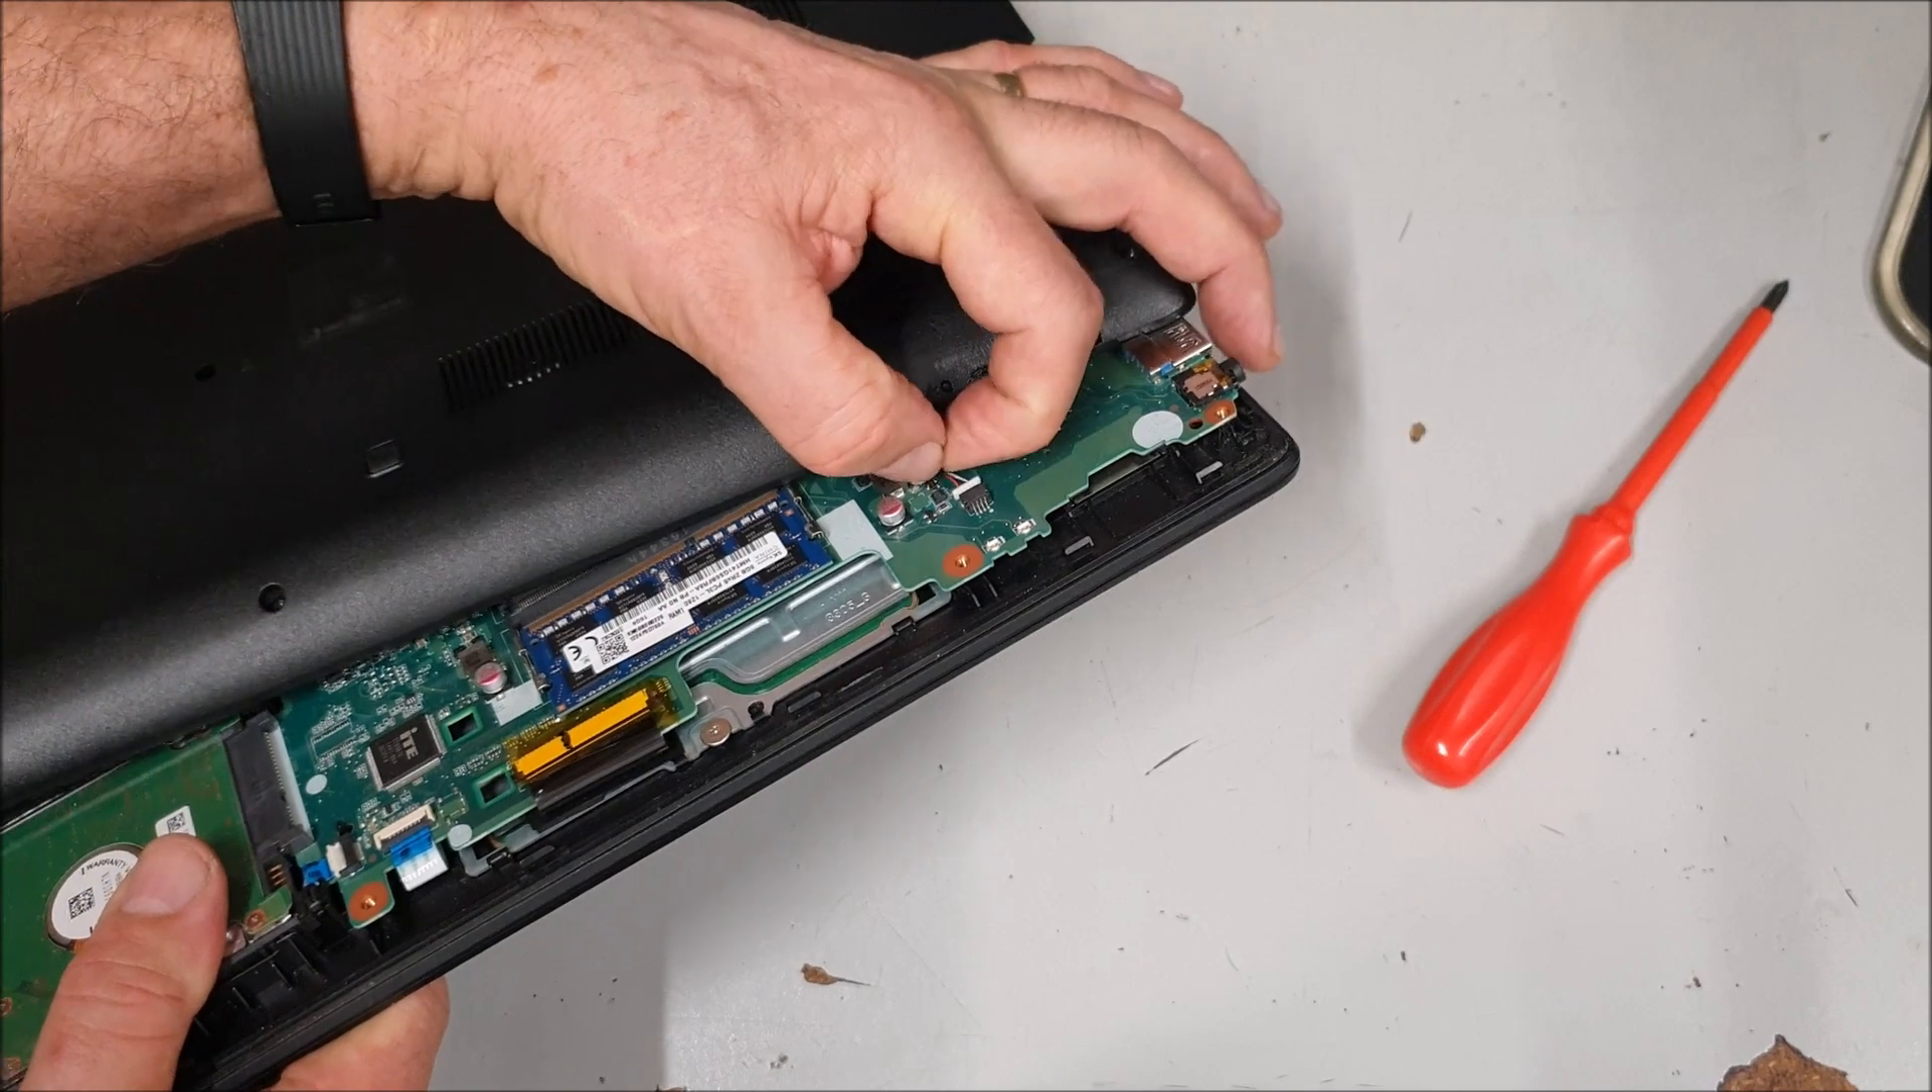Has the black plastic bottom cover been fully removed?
No.